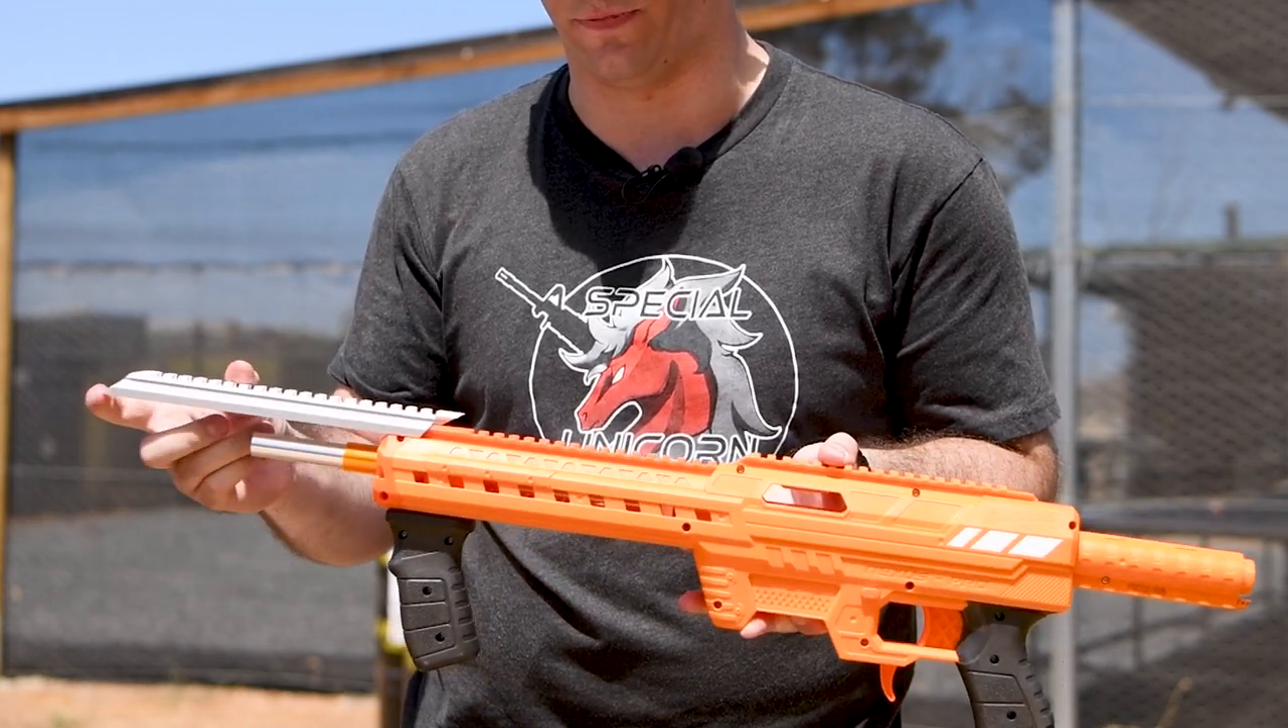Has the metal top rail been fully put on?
No.